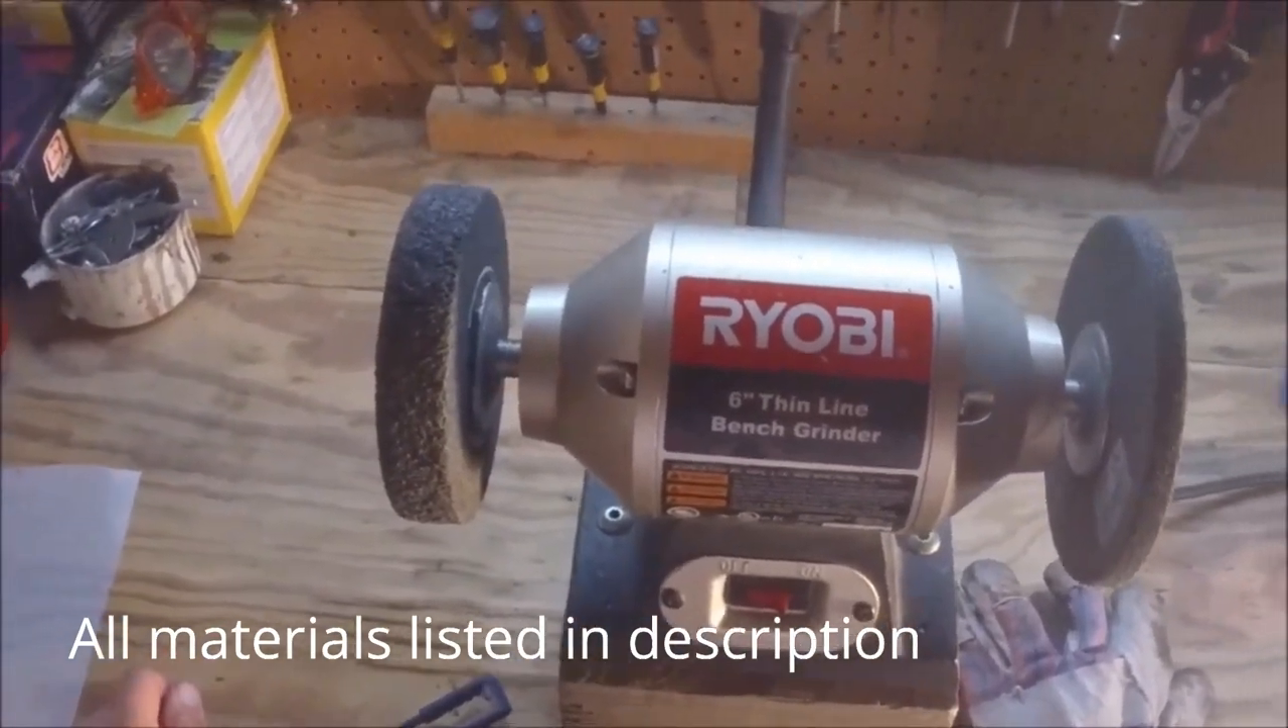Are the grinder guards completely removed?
Yes.